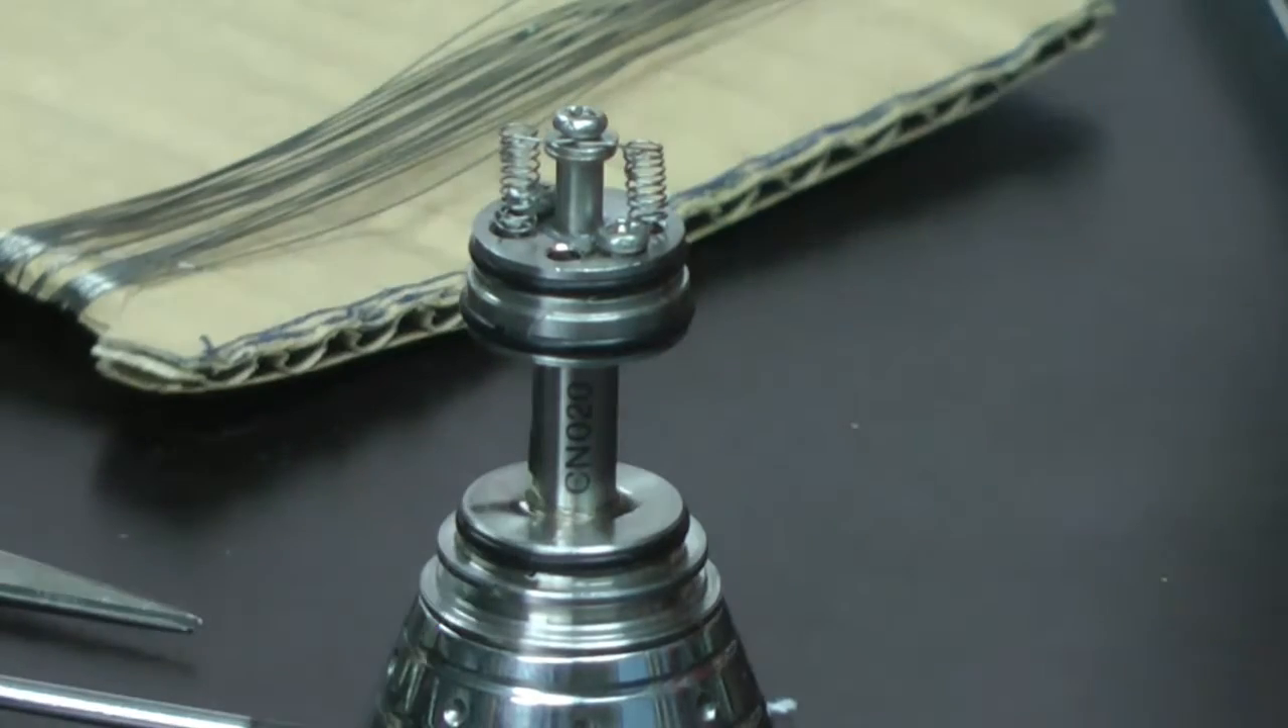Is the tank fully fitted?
No.